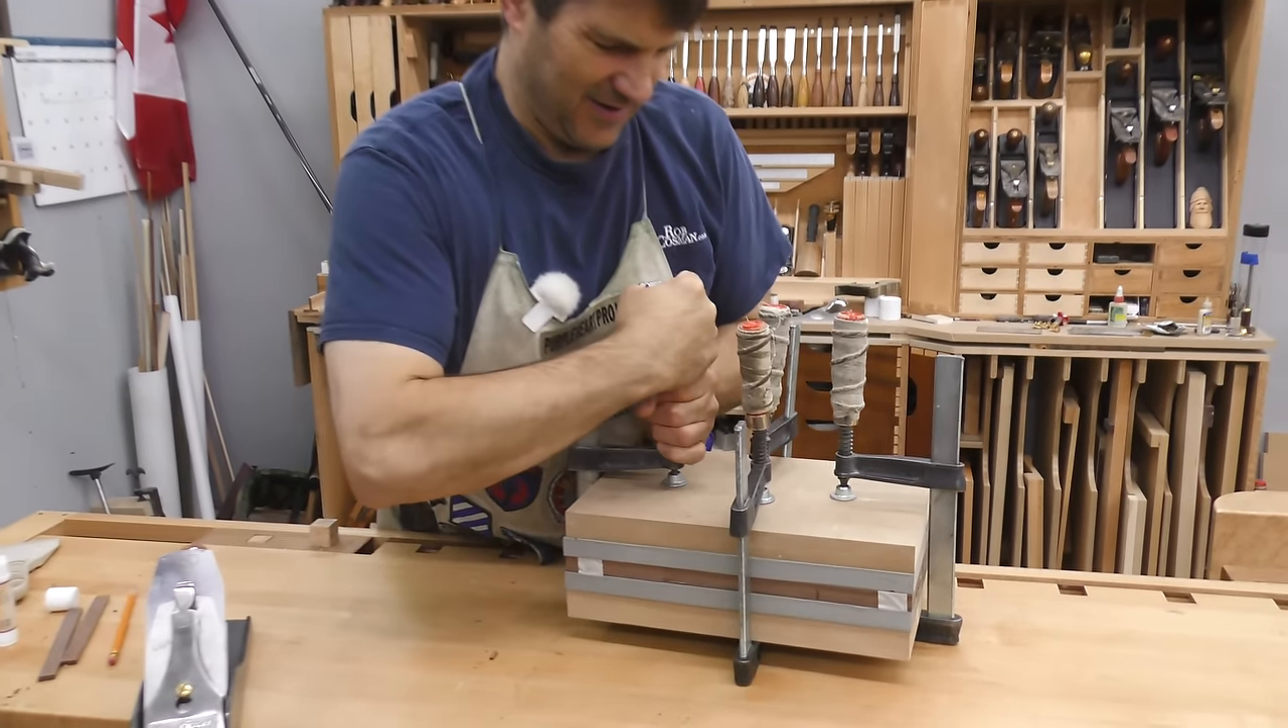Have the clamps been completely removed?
No.